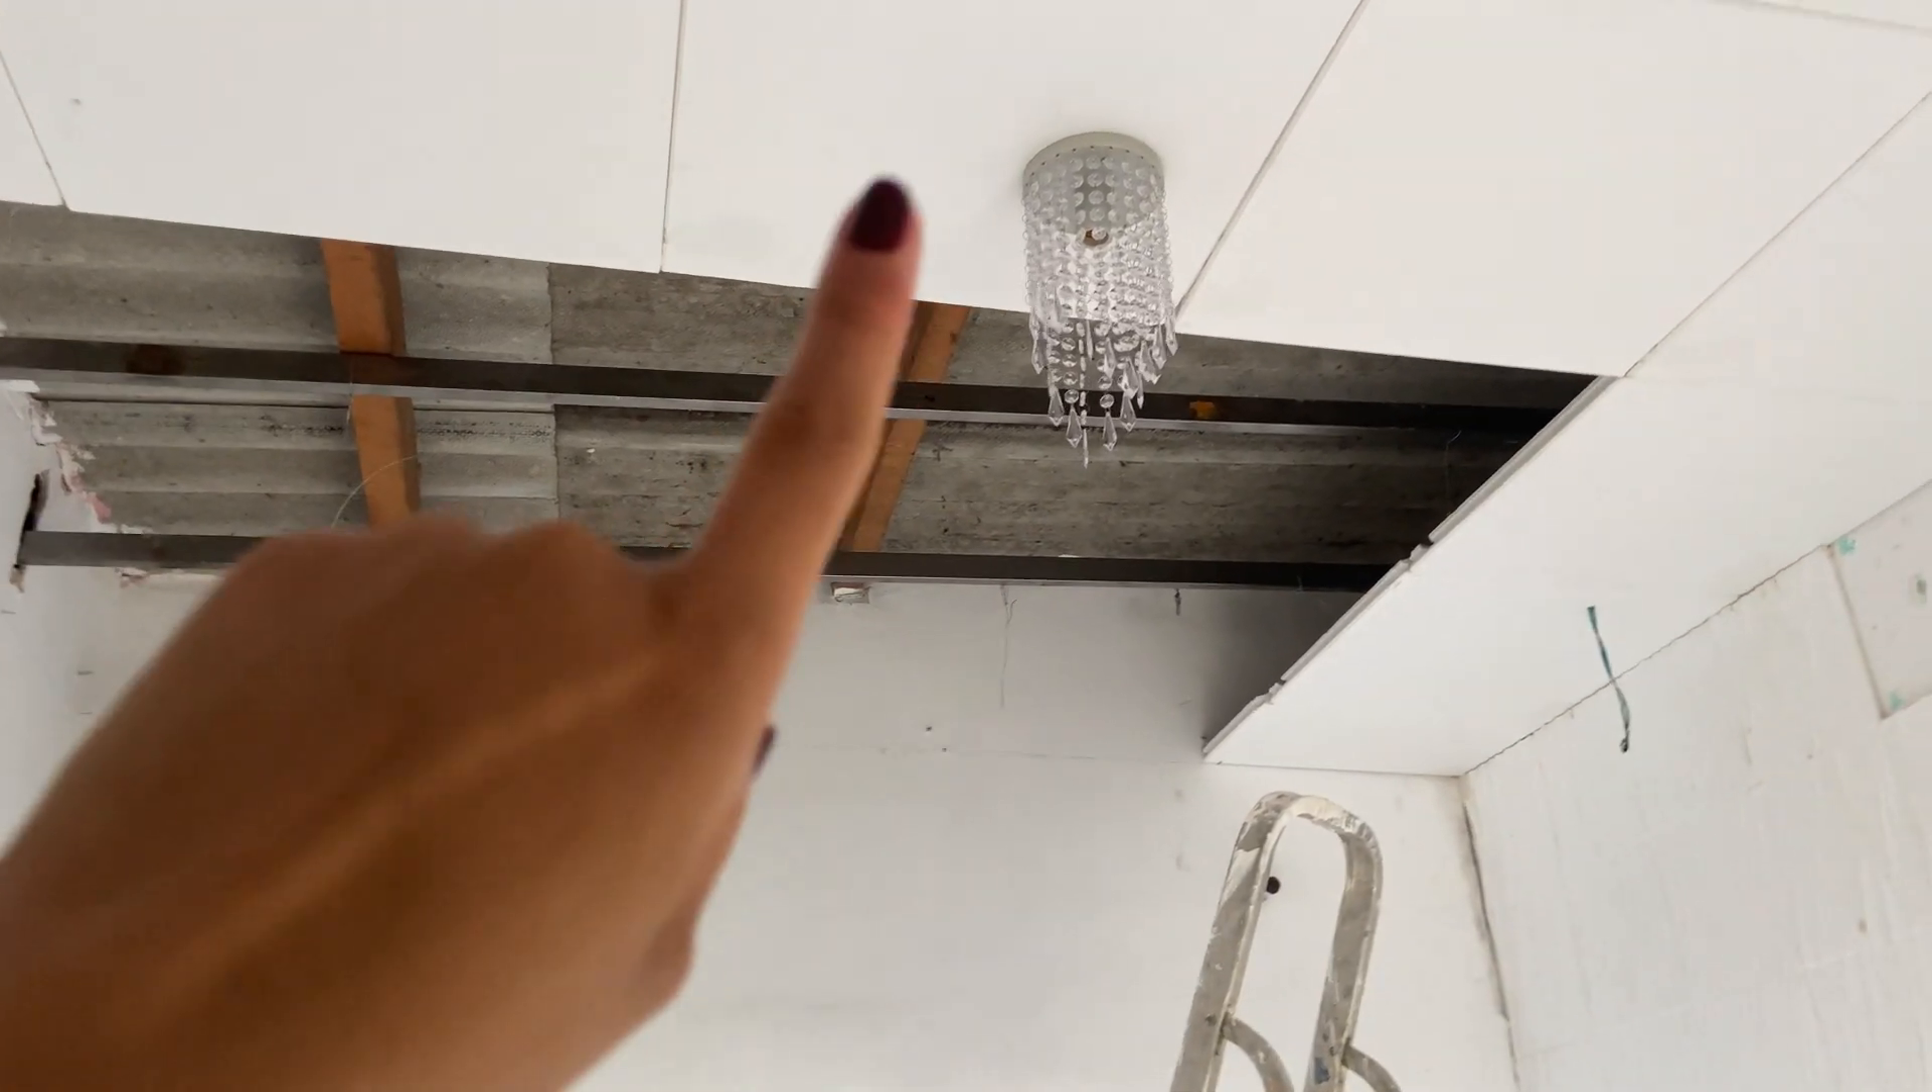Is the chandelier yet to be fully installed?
No.